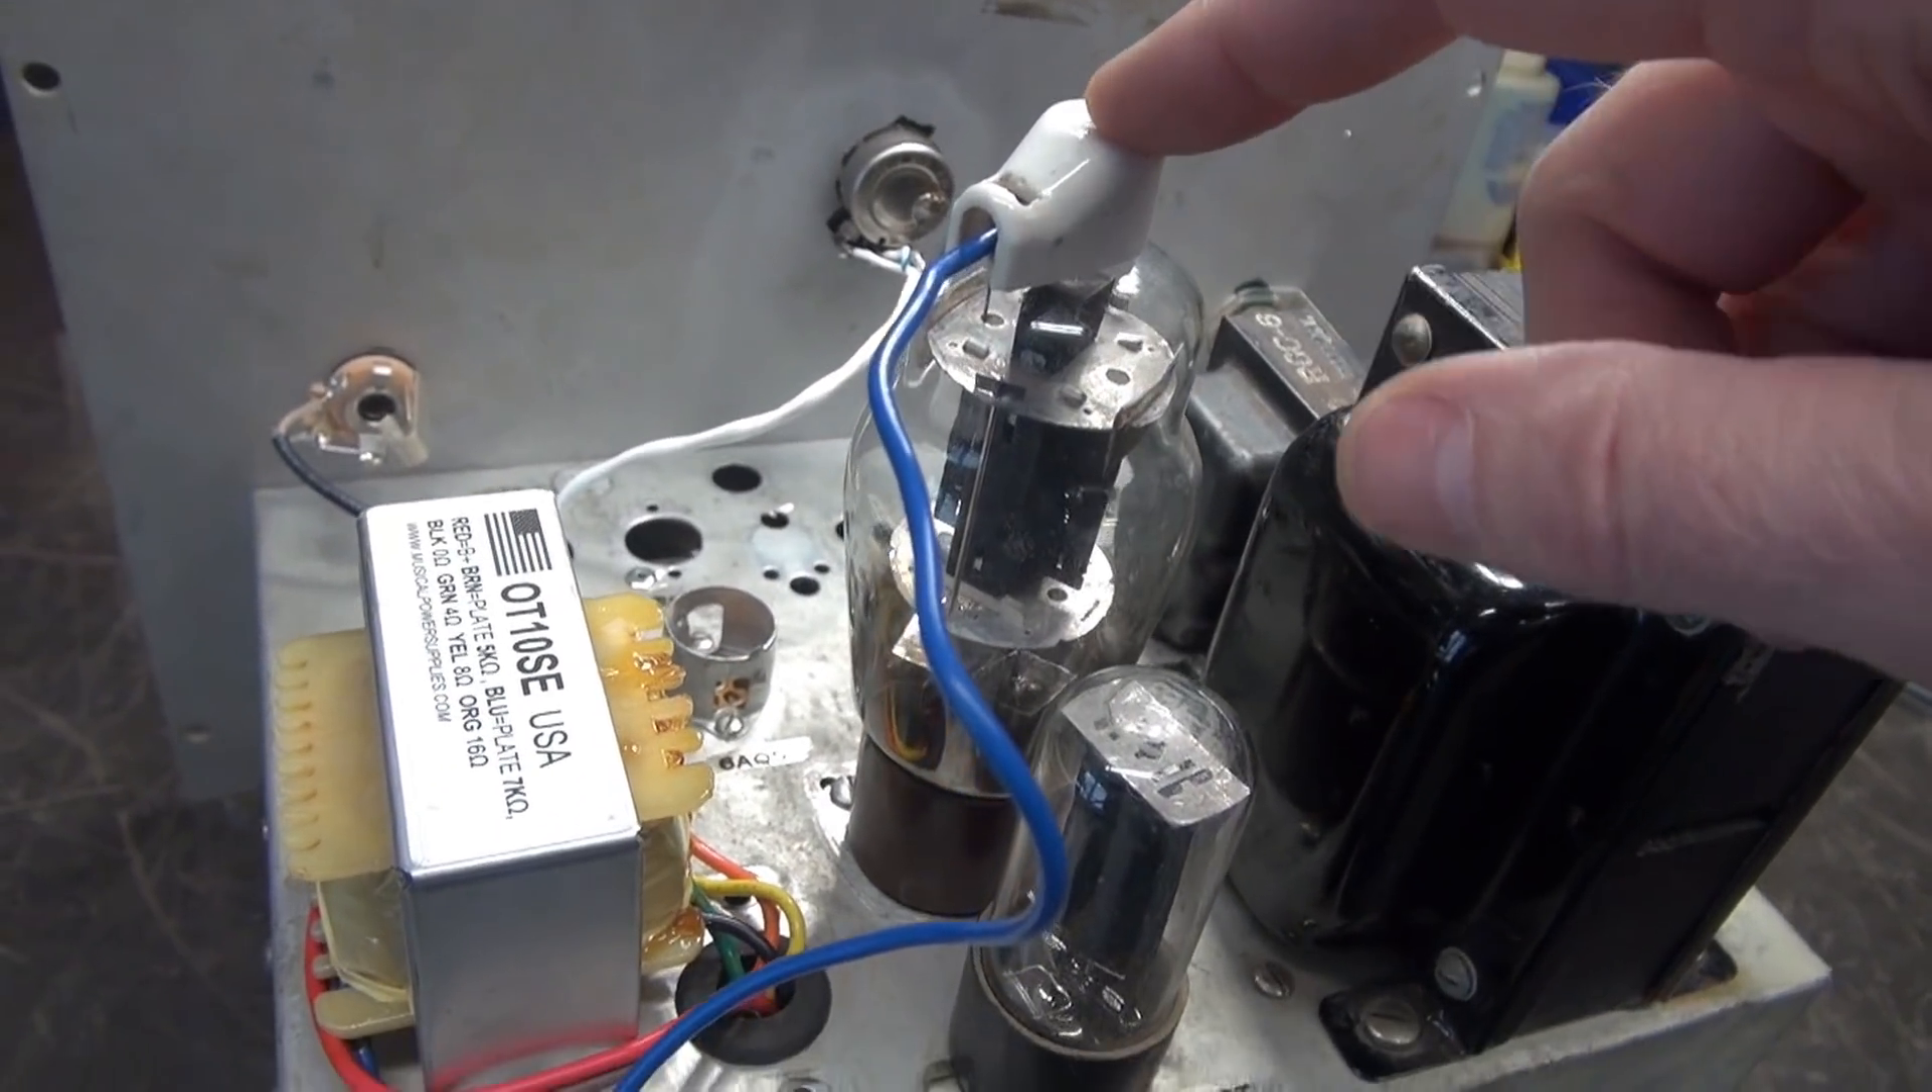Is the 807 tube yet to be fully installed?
No.